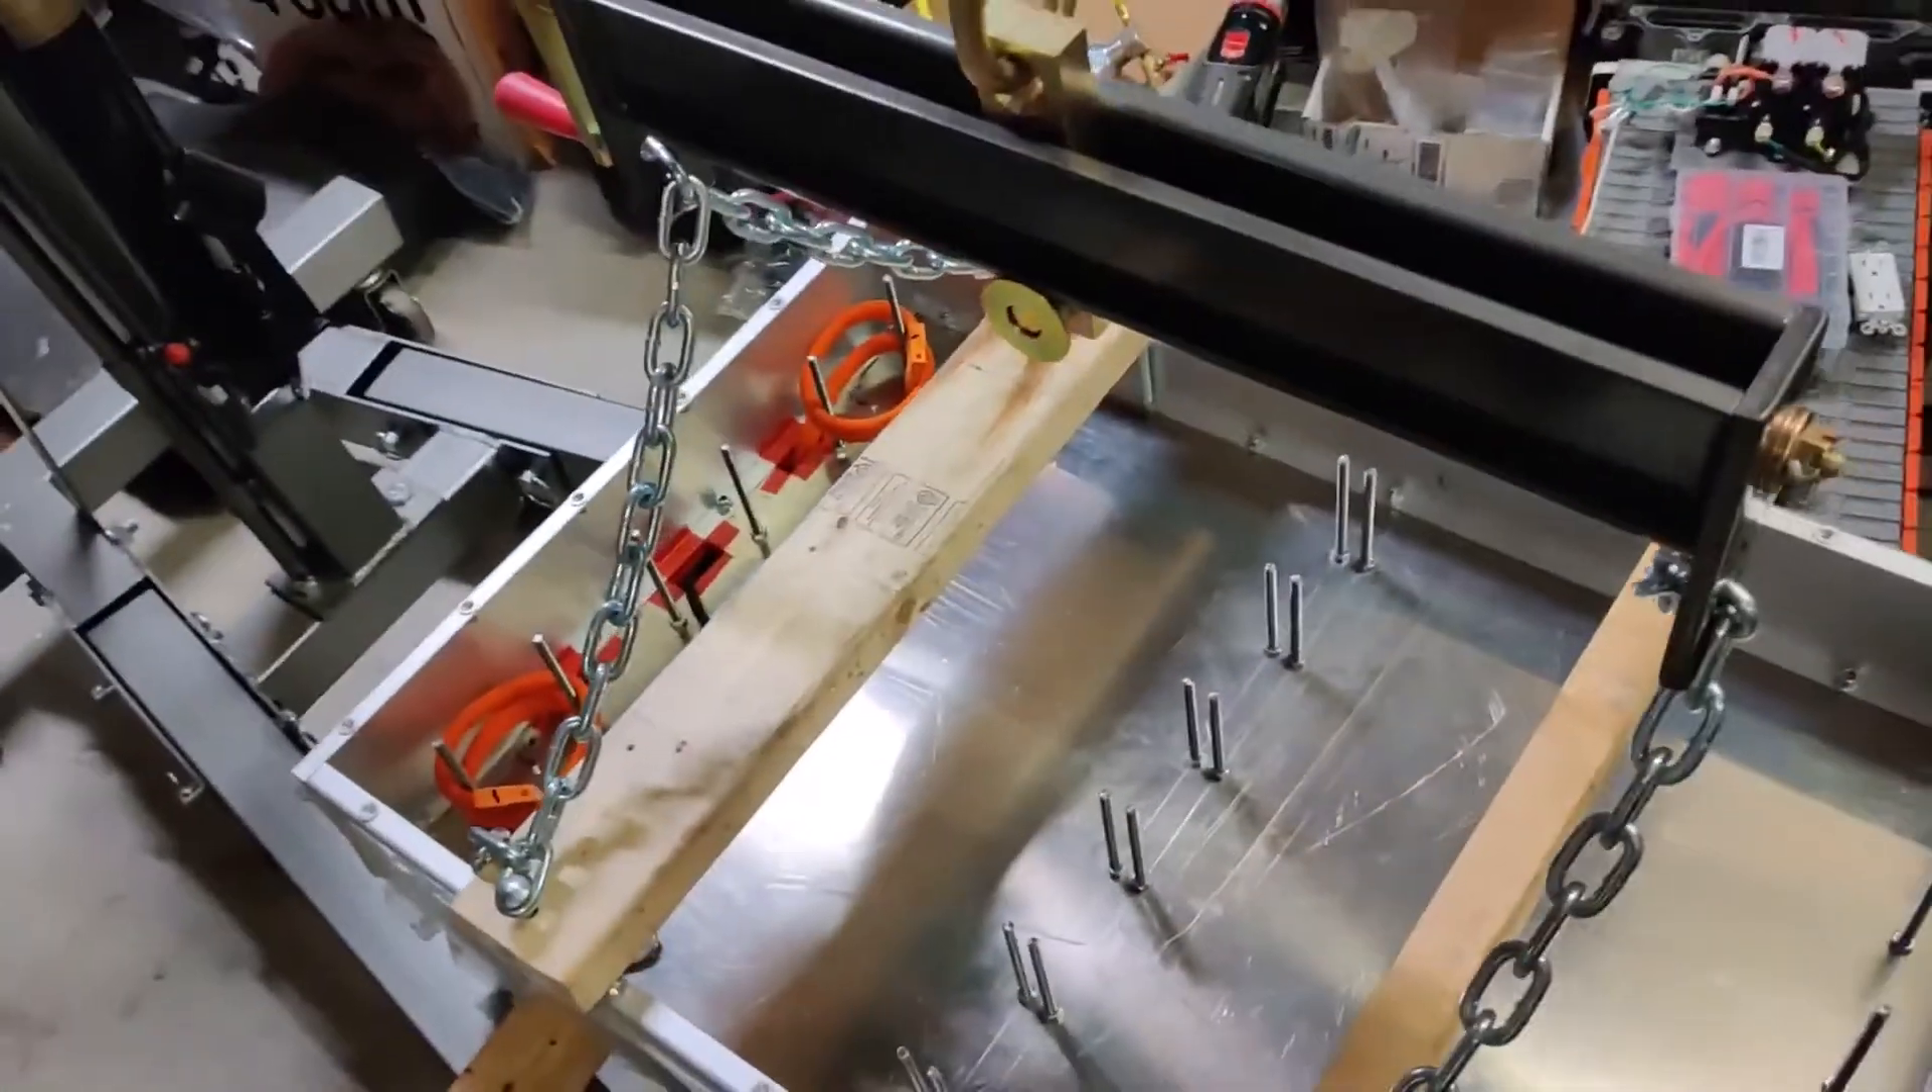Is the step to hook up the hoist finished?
Yes.